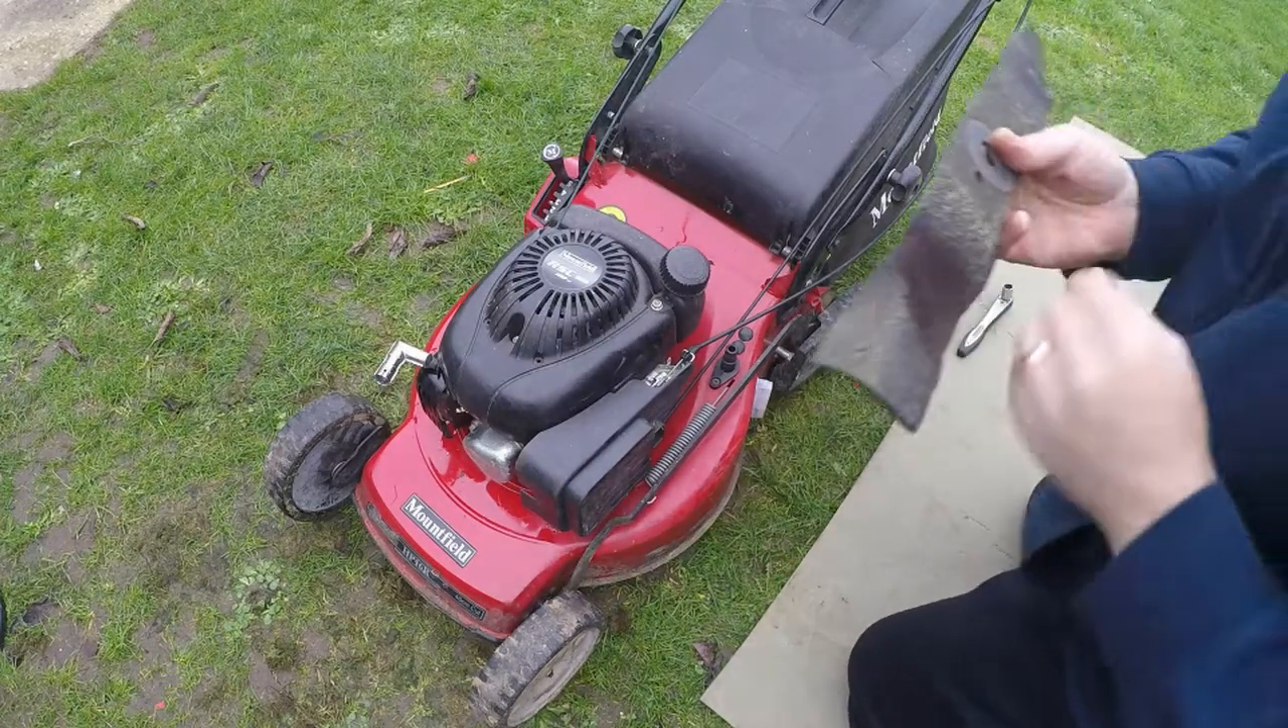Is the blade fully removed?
Yes.